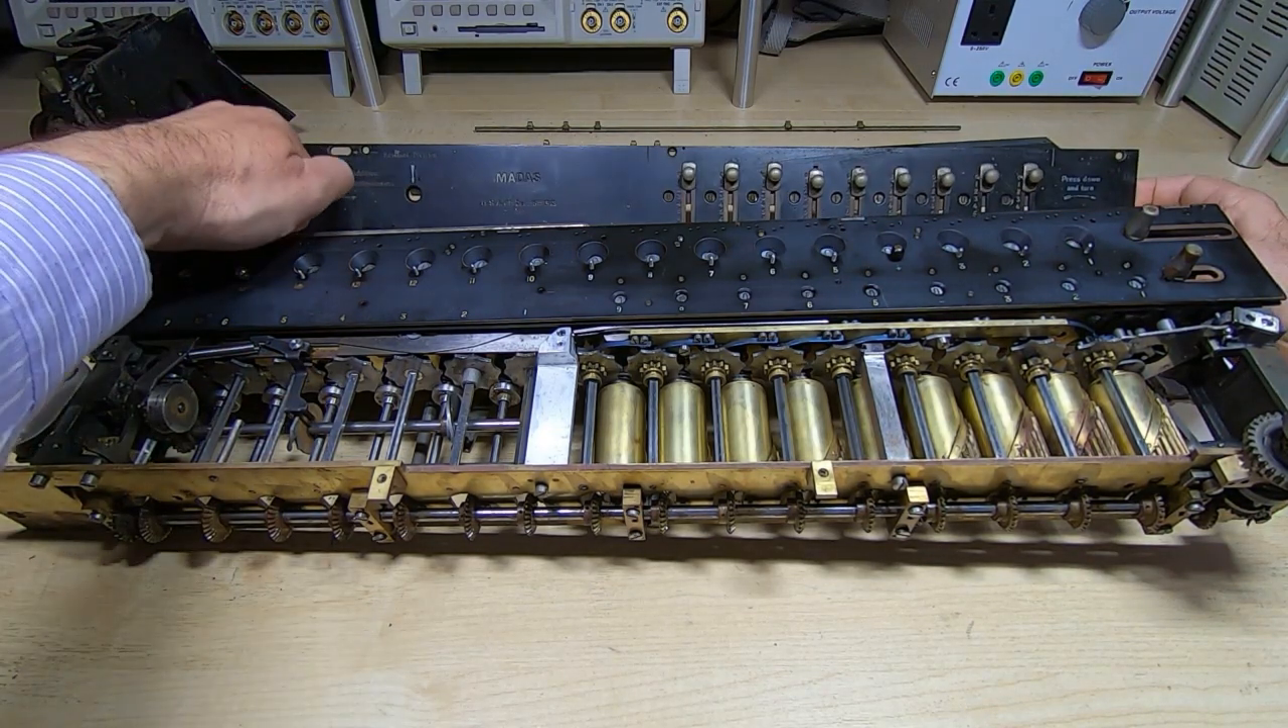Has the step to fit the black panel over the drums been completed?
No.